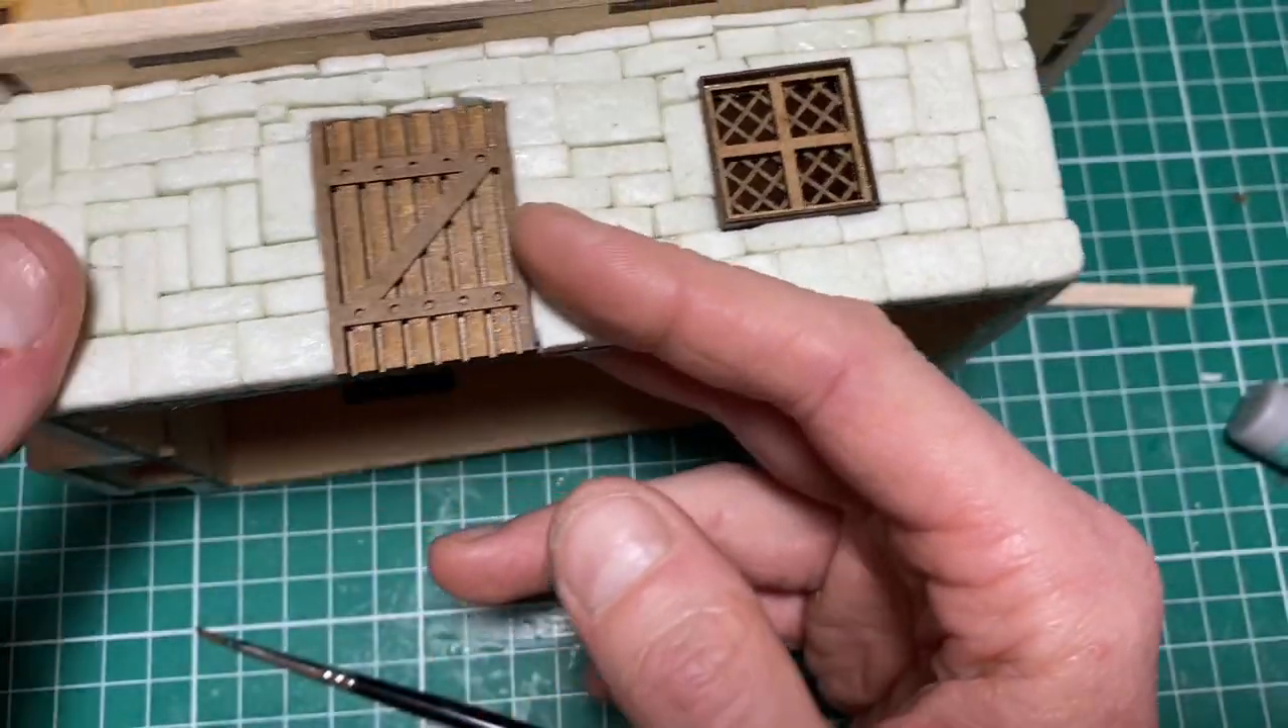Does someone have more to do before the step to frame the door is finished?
Yes.